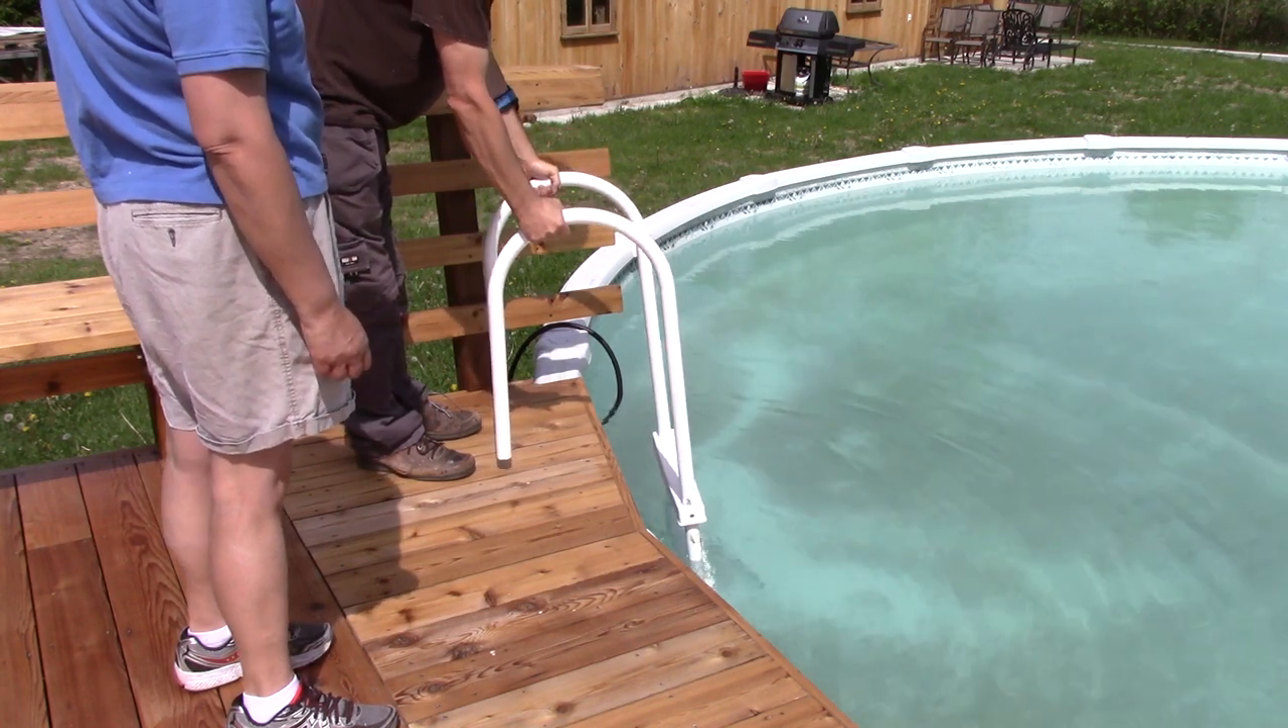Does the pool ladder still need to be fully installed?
Yes.